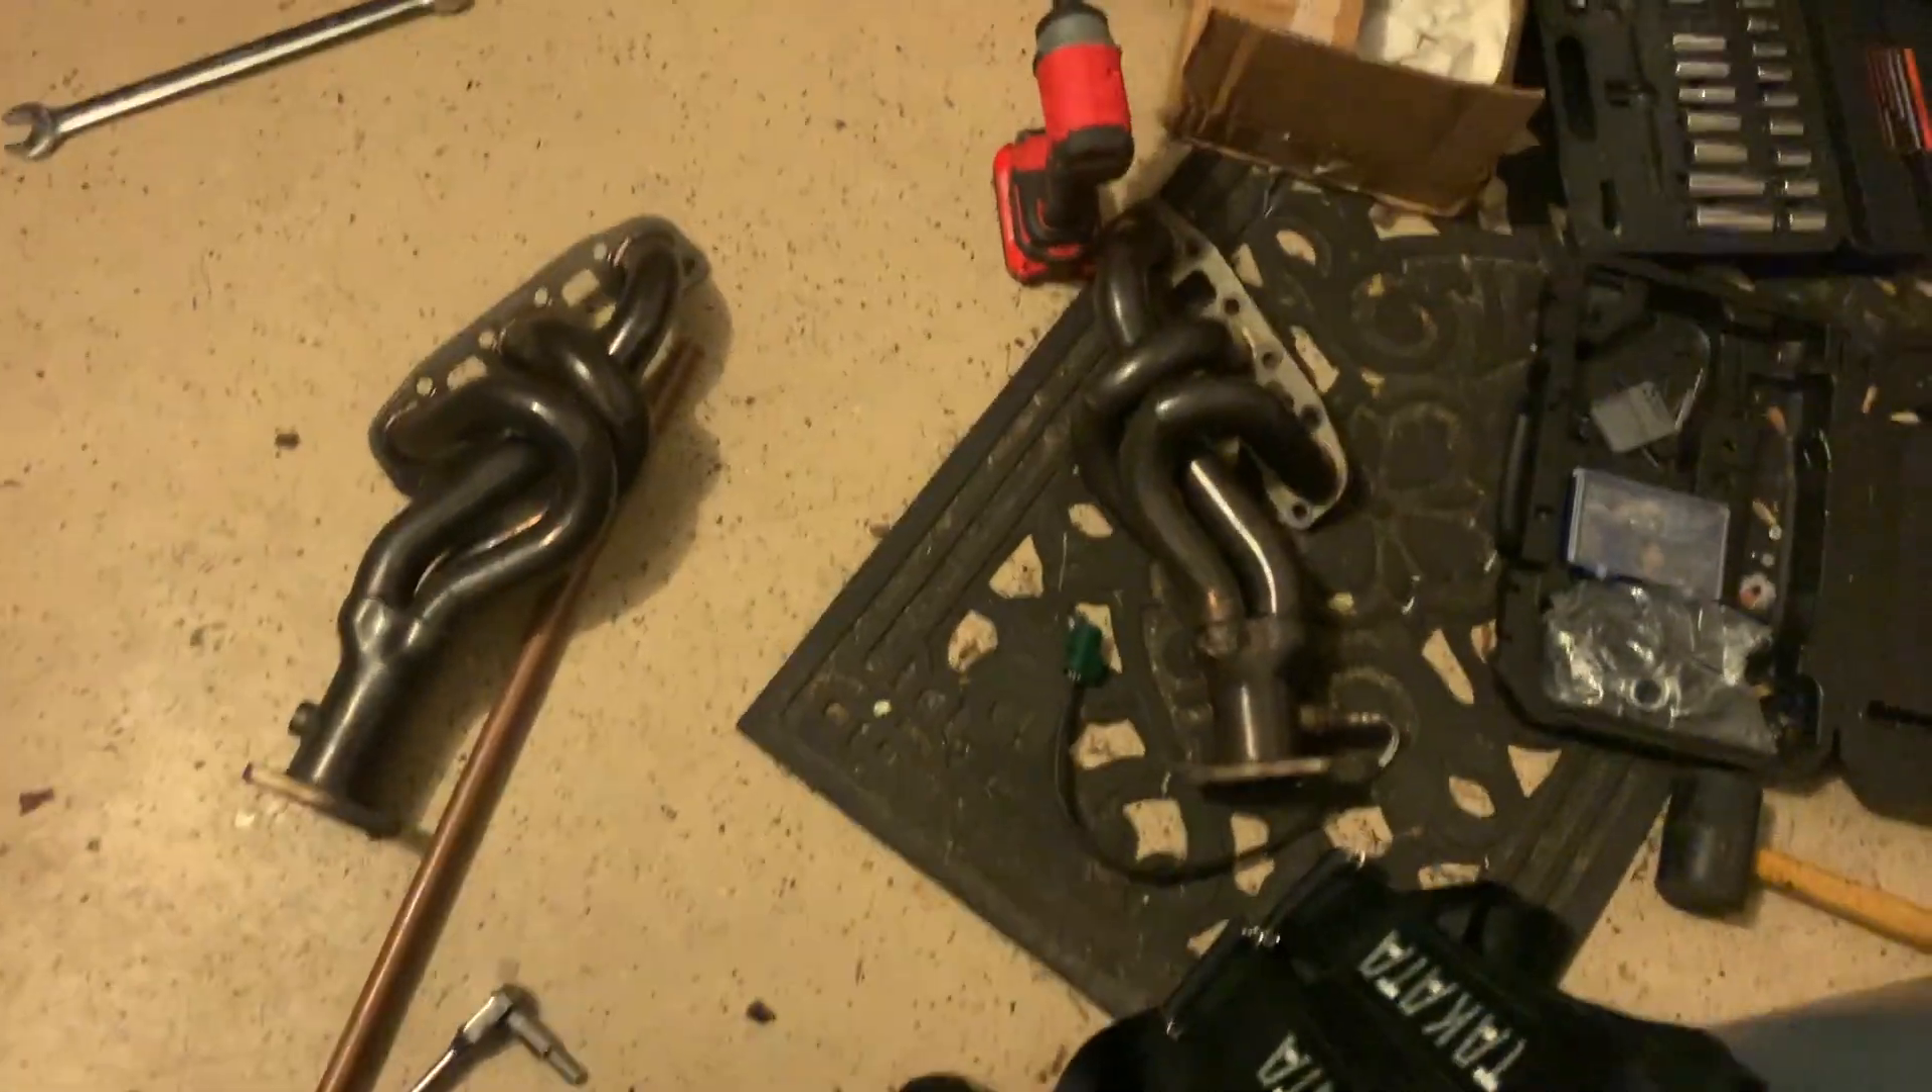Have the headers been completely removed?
Yes.